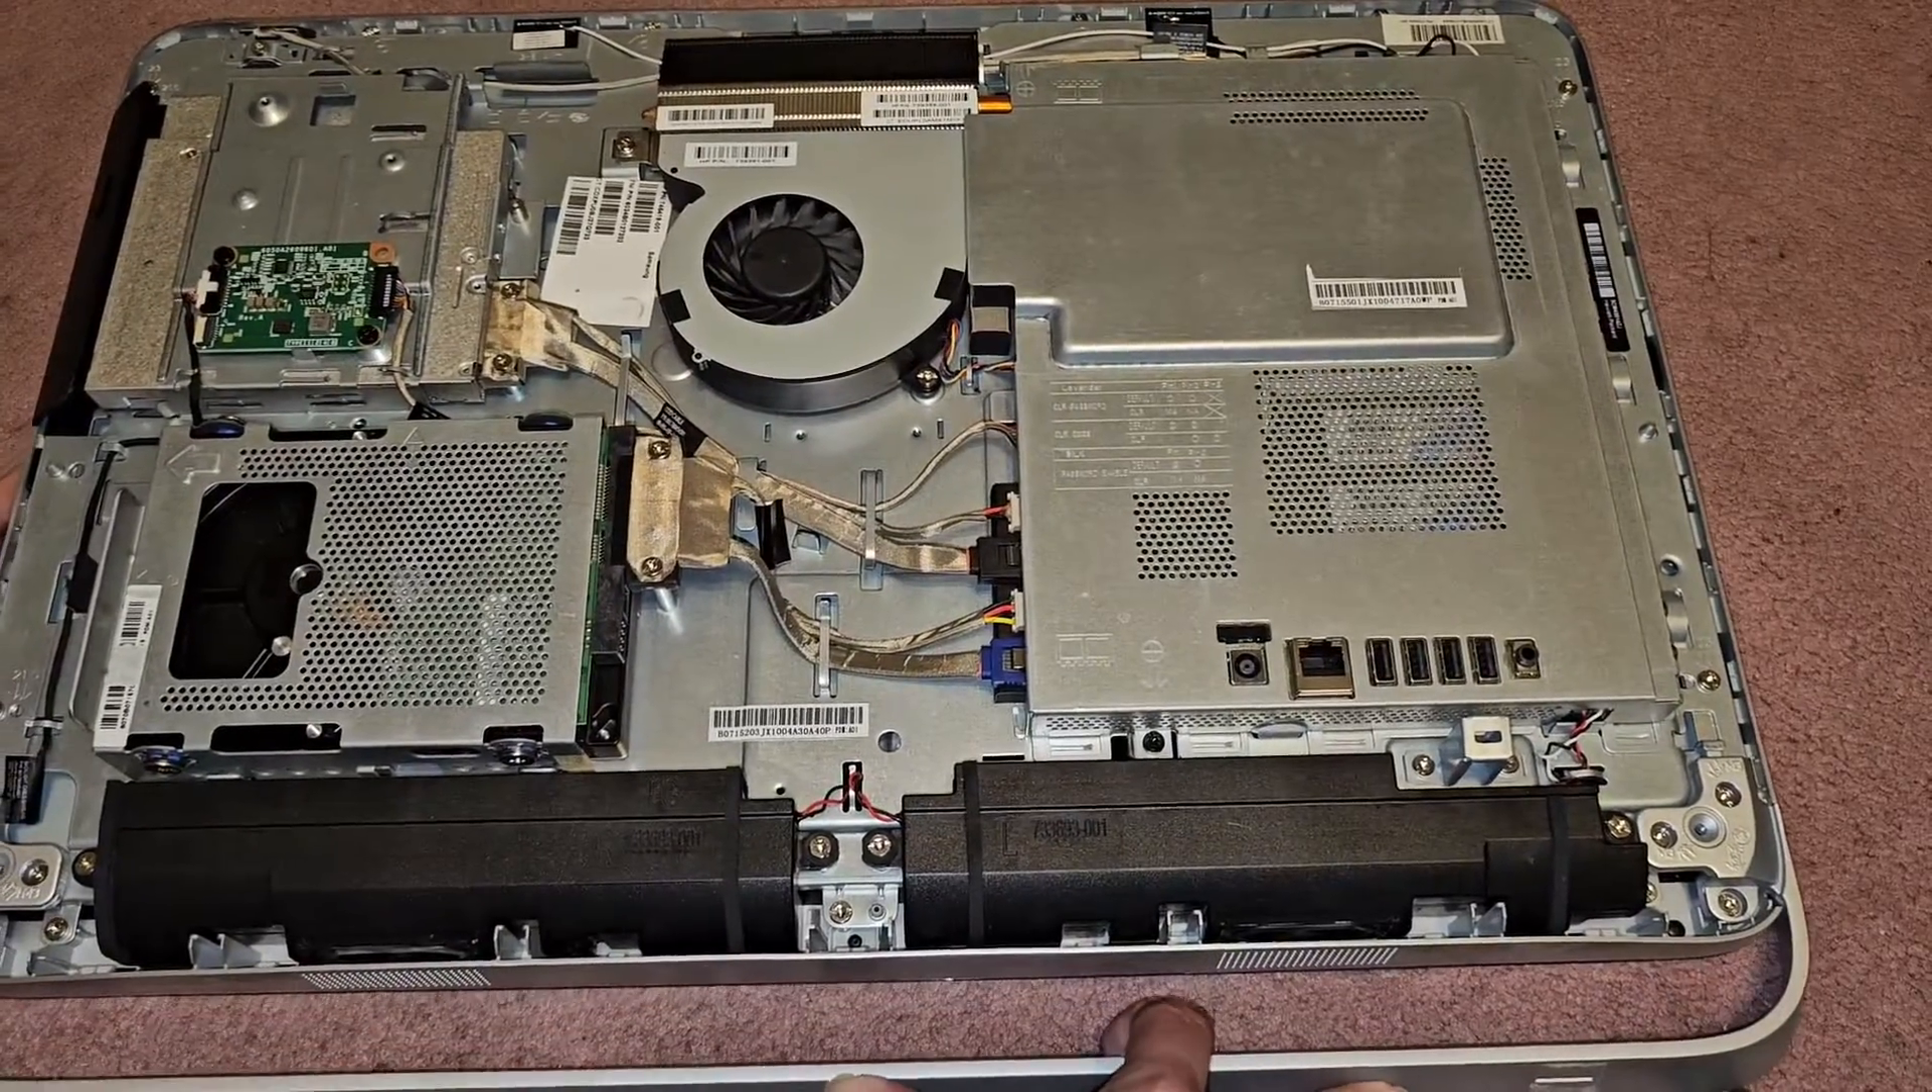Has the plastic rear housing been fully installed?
No.